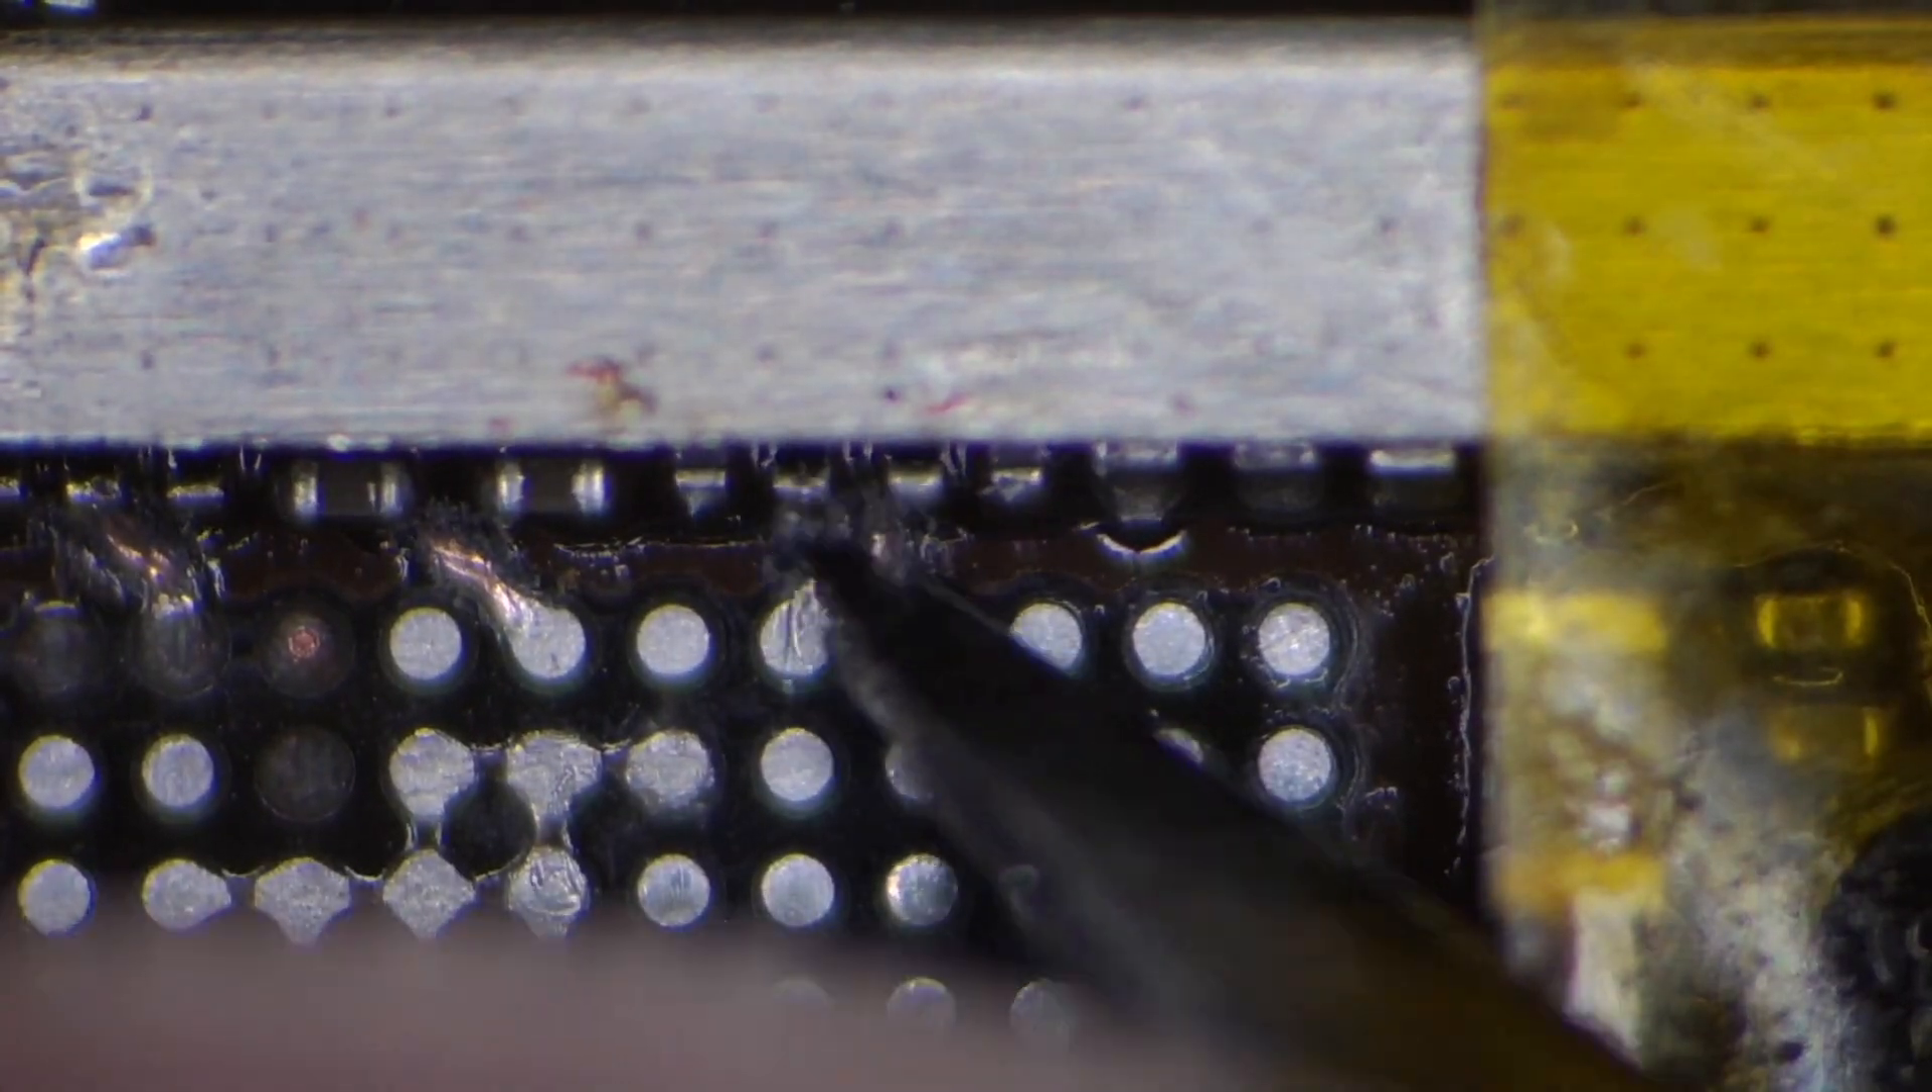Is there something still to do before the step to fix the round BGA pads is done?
Yes.